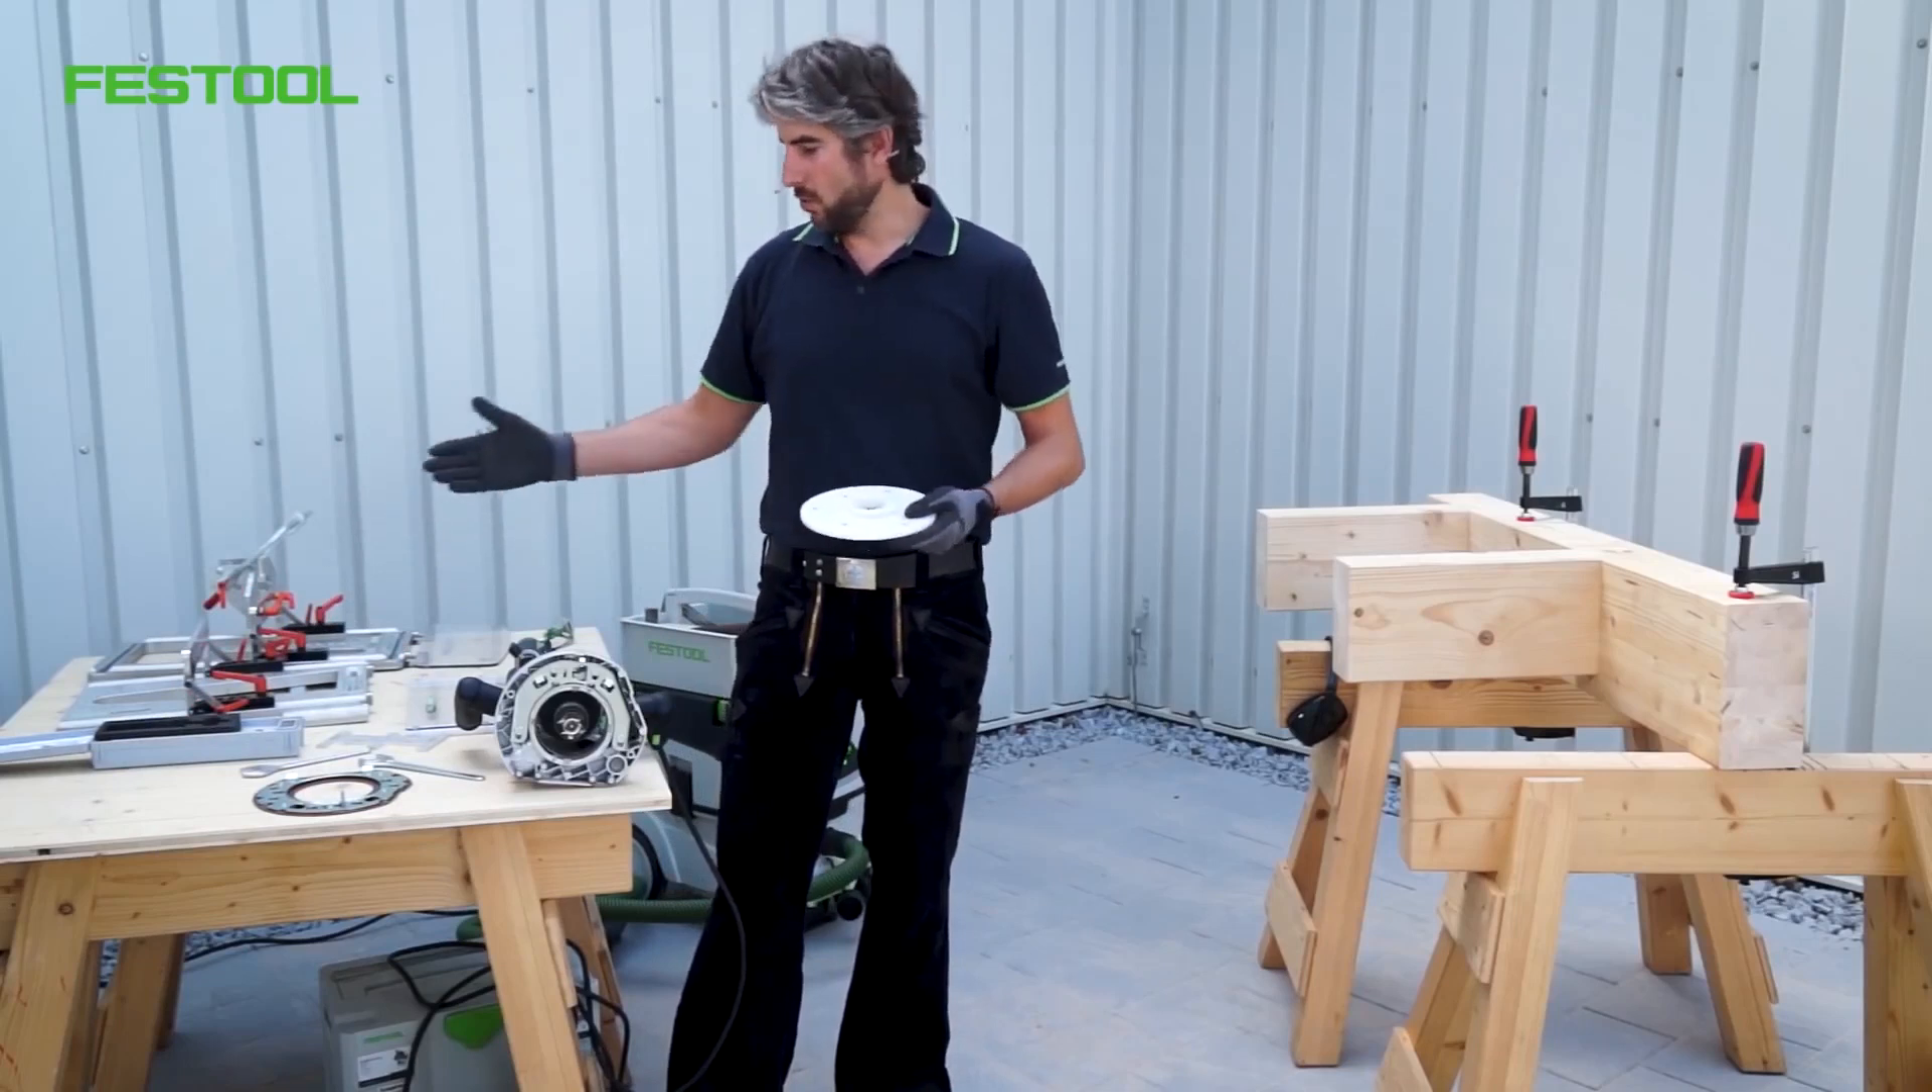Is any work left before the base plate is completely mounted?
Yes.